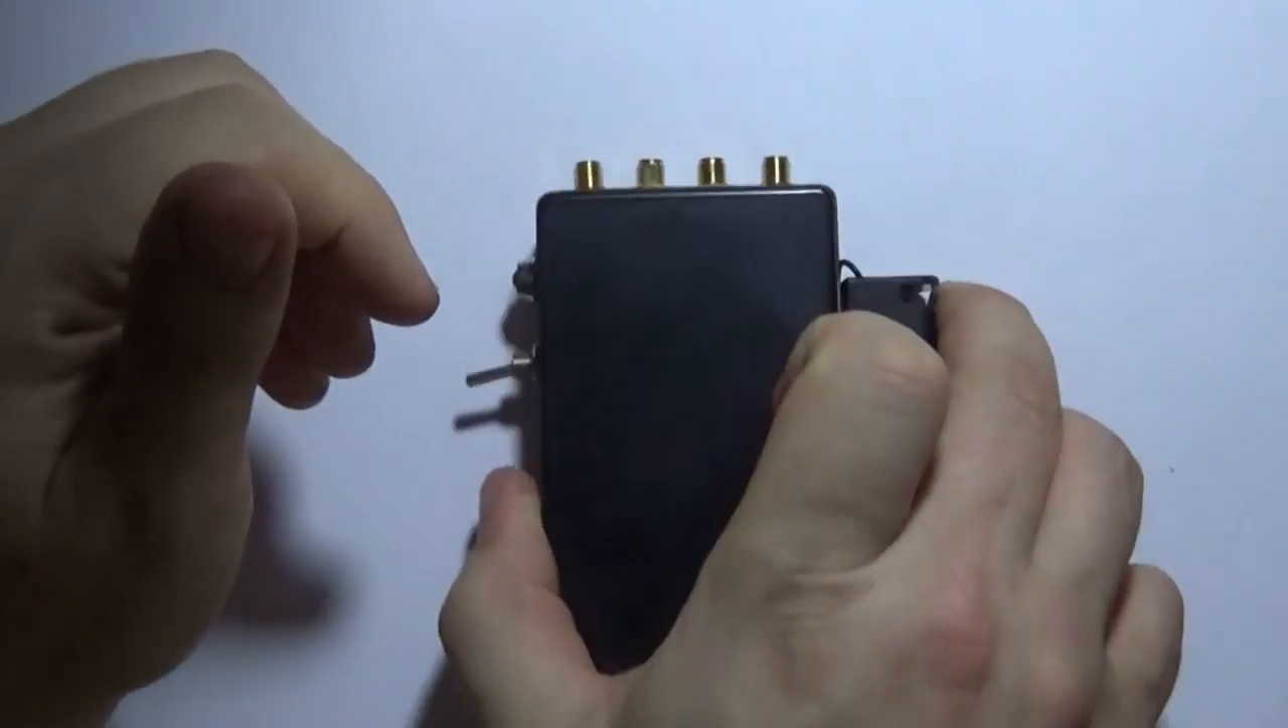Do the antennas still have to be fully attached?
Yes.